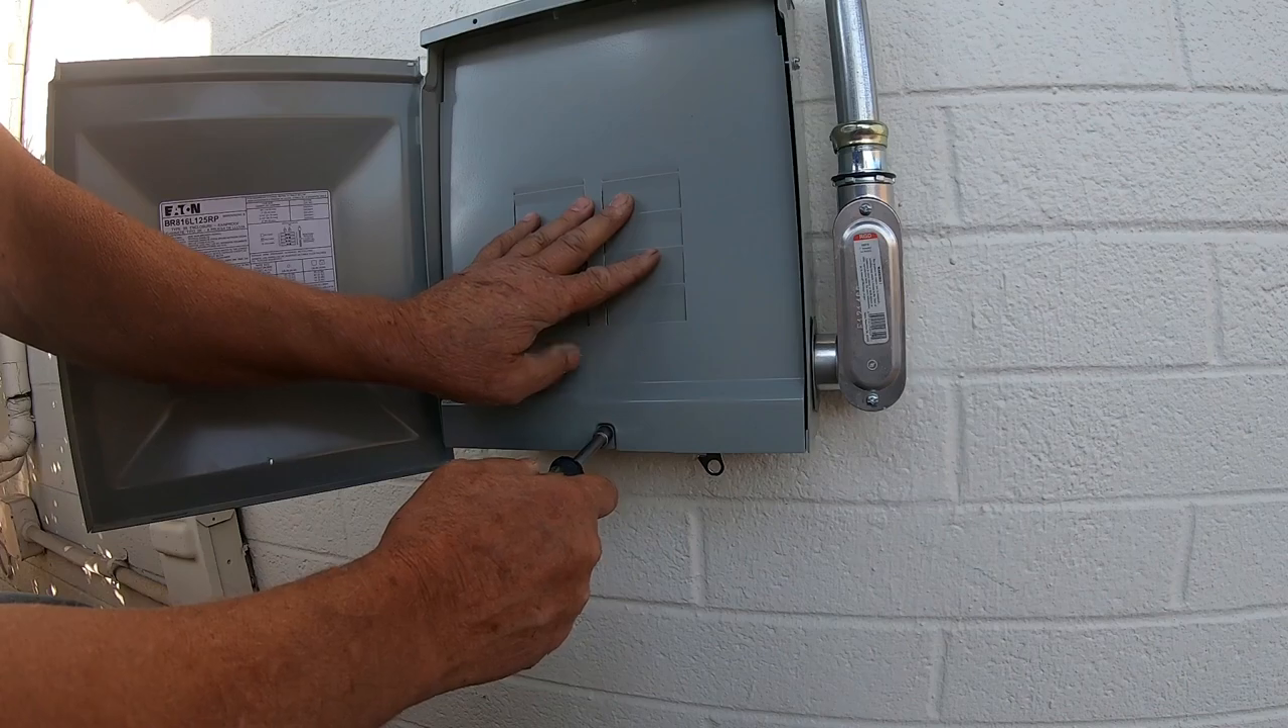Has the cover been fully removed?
No.